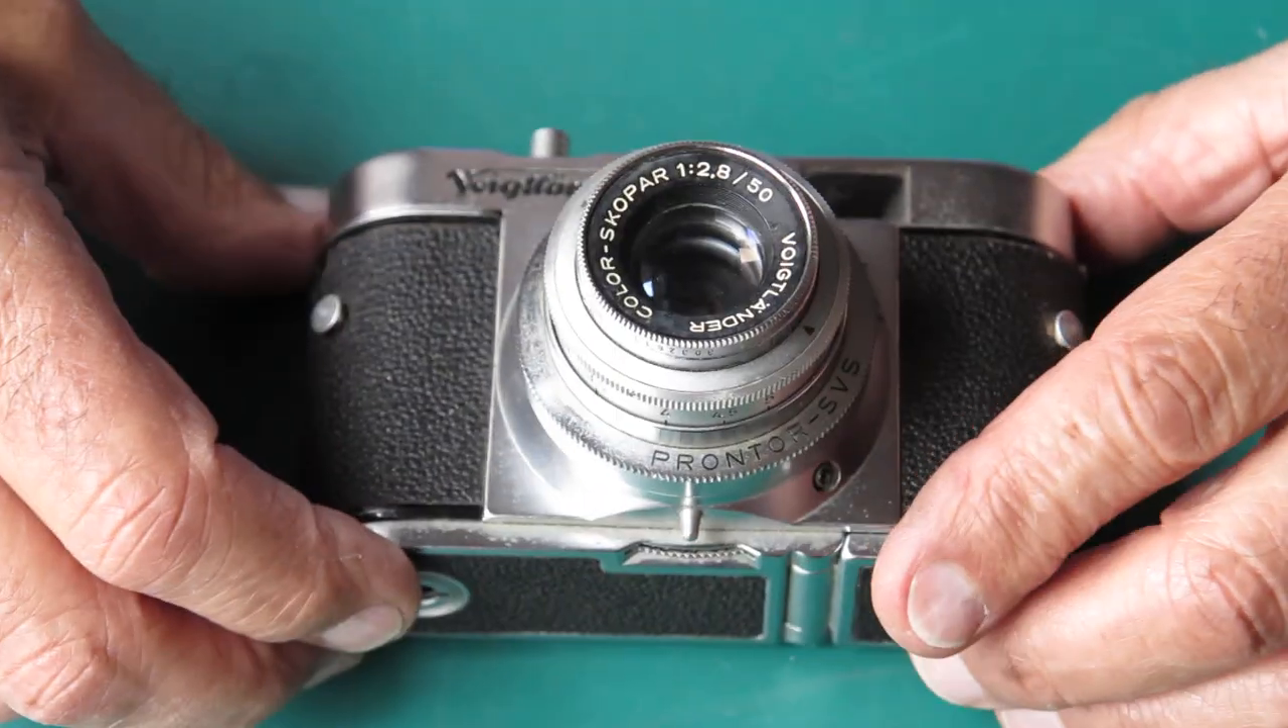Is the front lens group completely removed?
No.